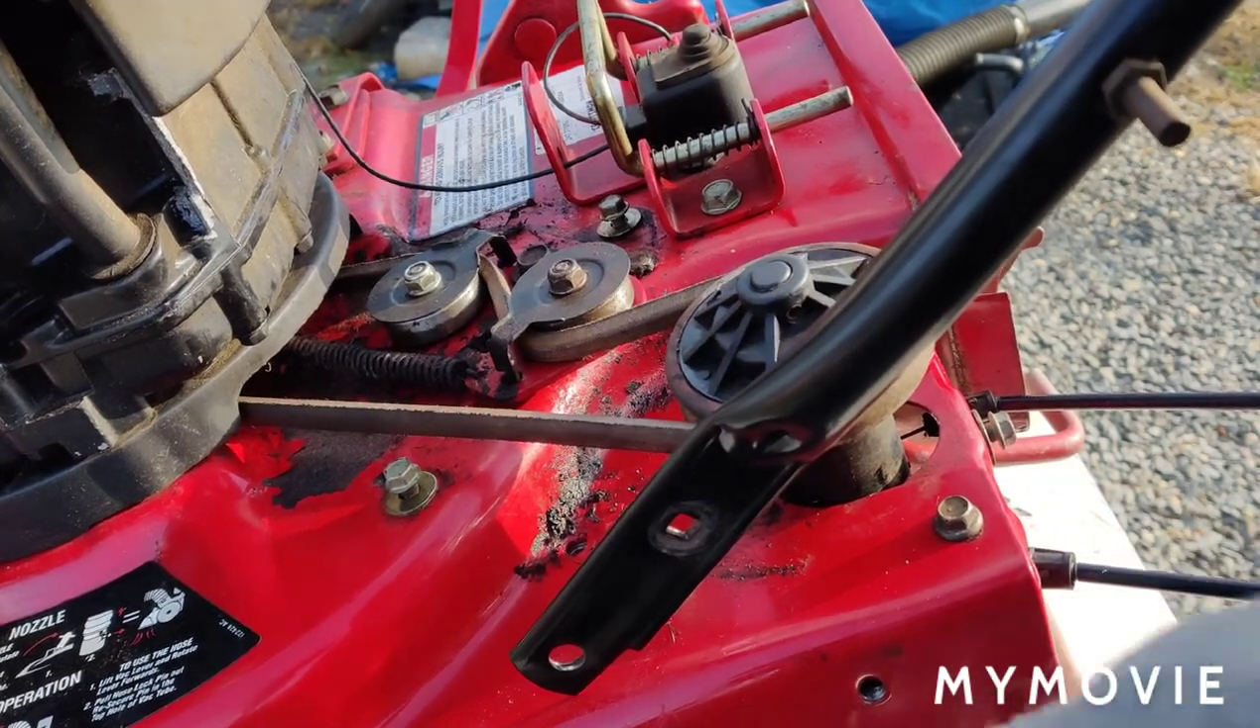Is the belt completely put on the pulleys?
Yes.